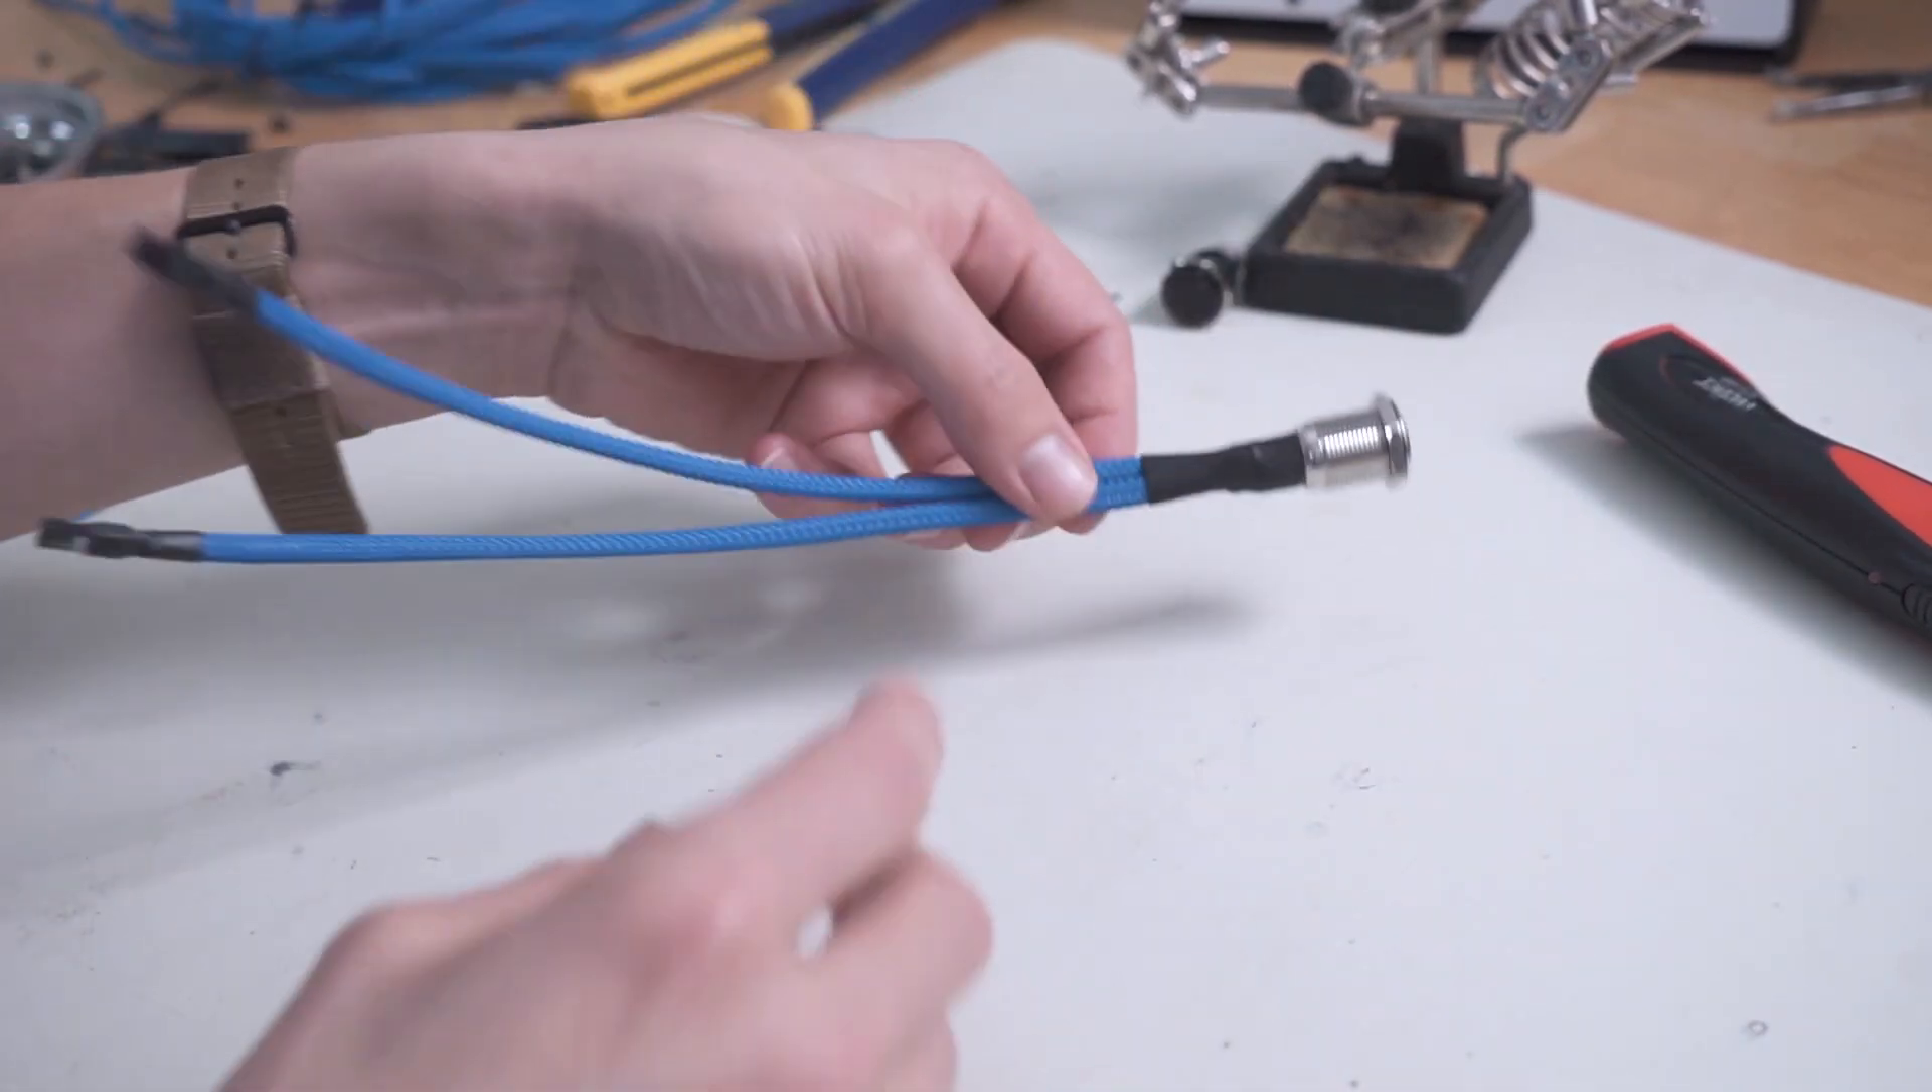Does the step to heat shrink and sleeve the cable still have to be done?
No.